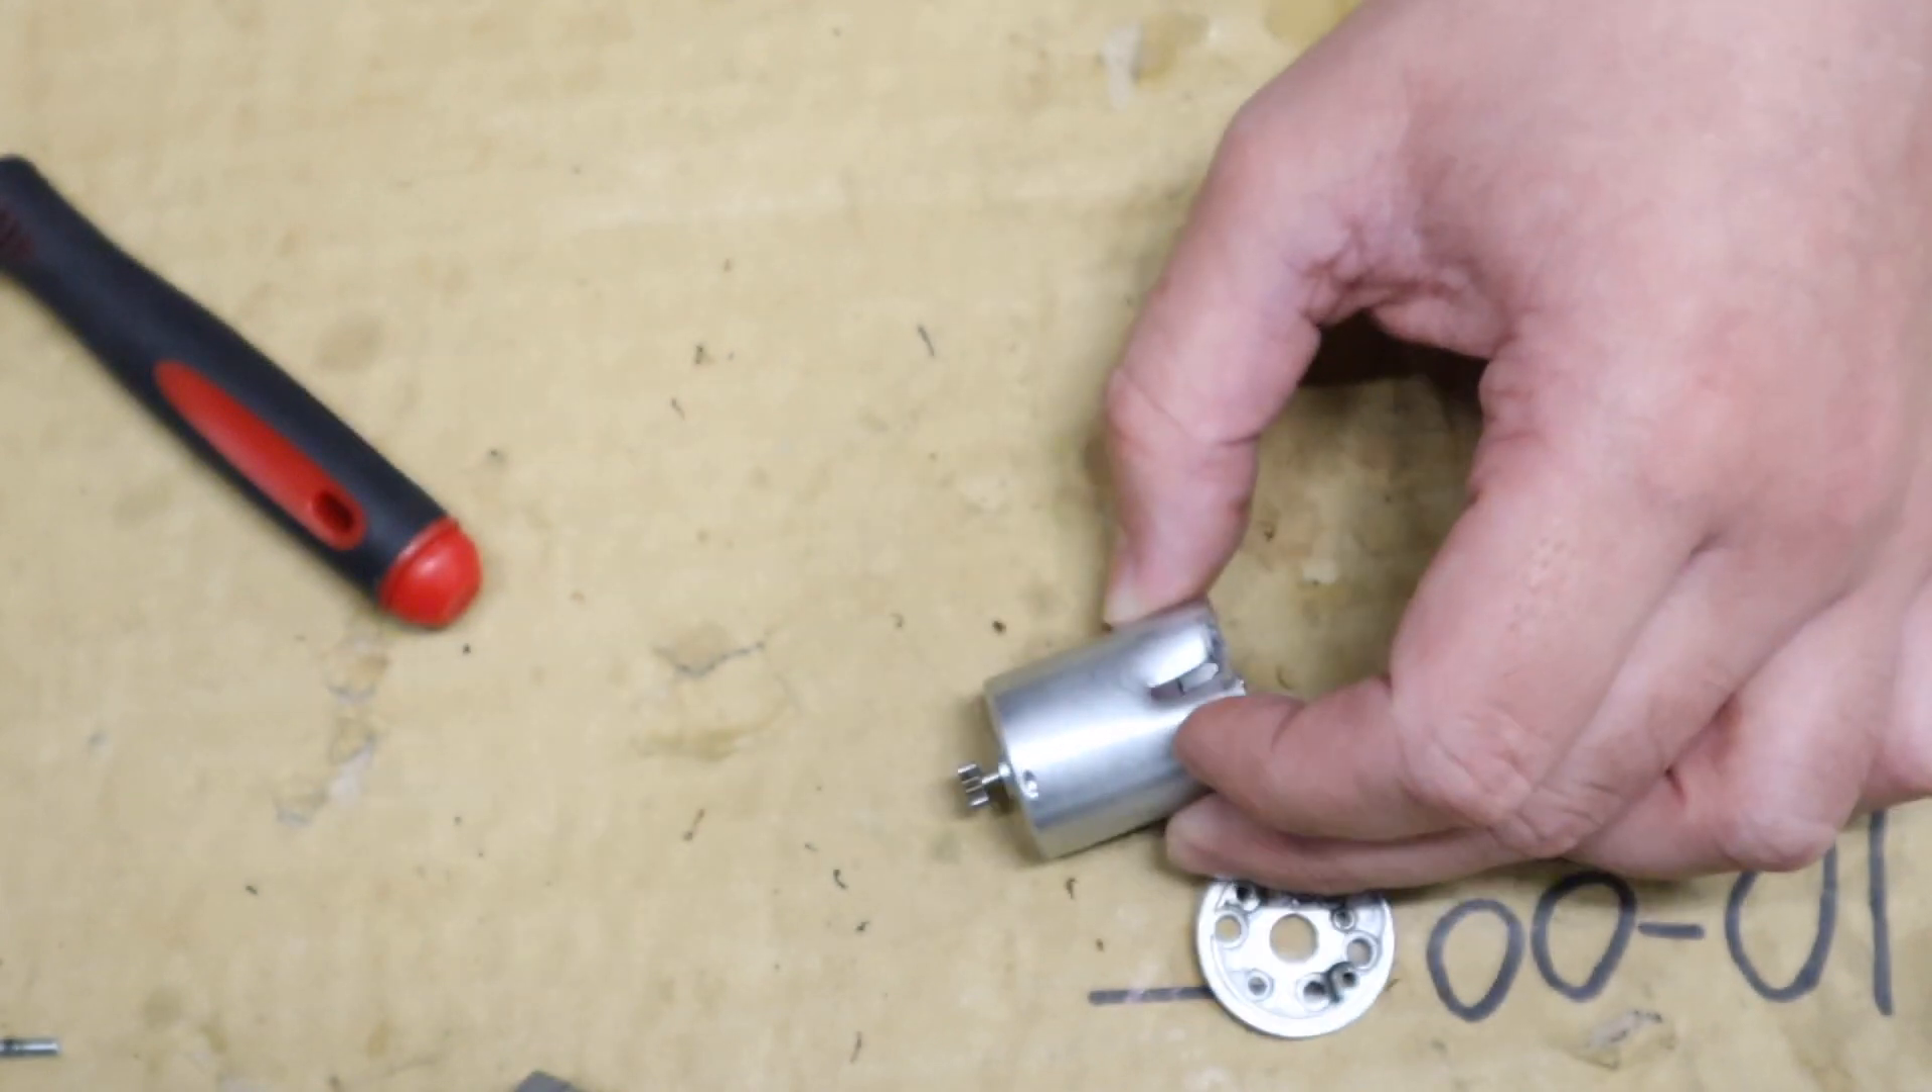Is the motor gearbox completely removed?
Yes.